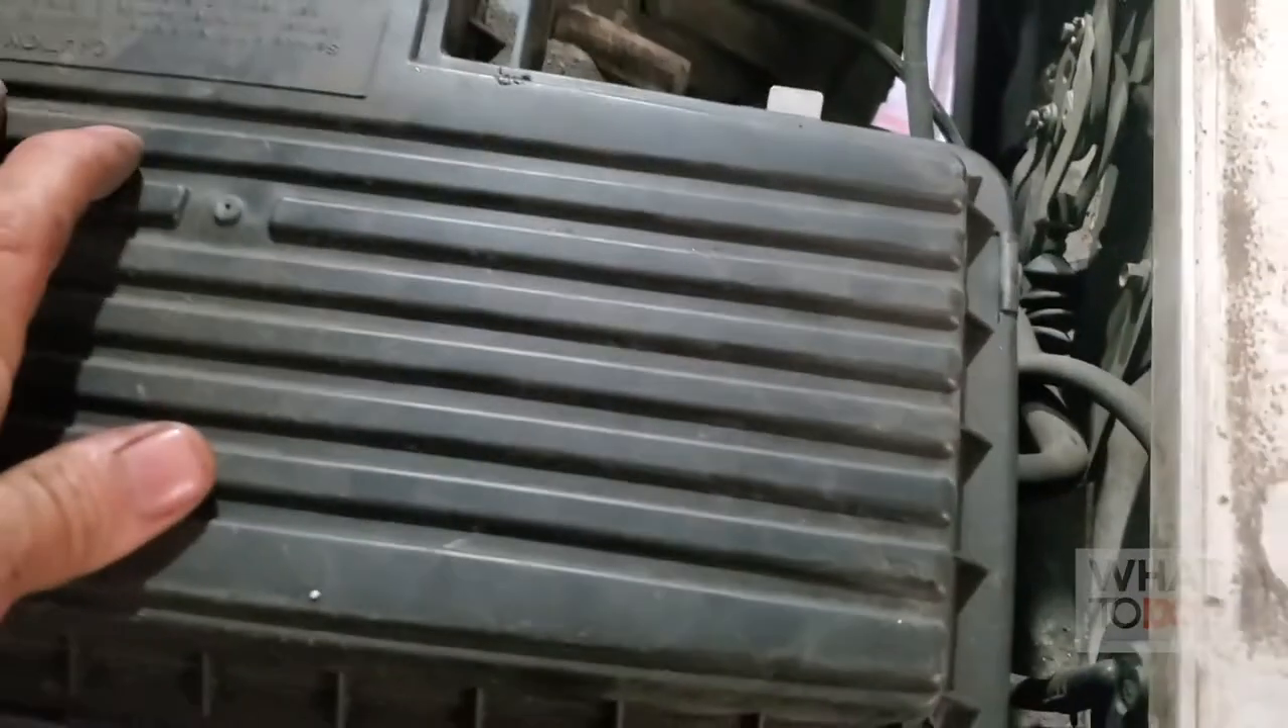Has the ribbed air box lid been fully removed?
No.